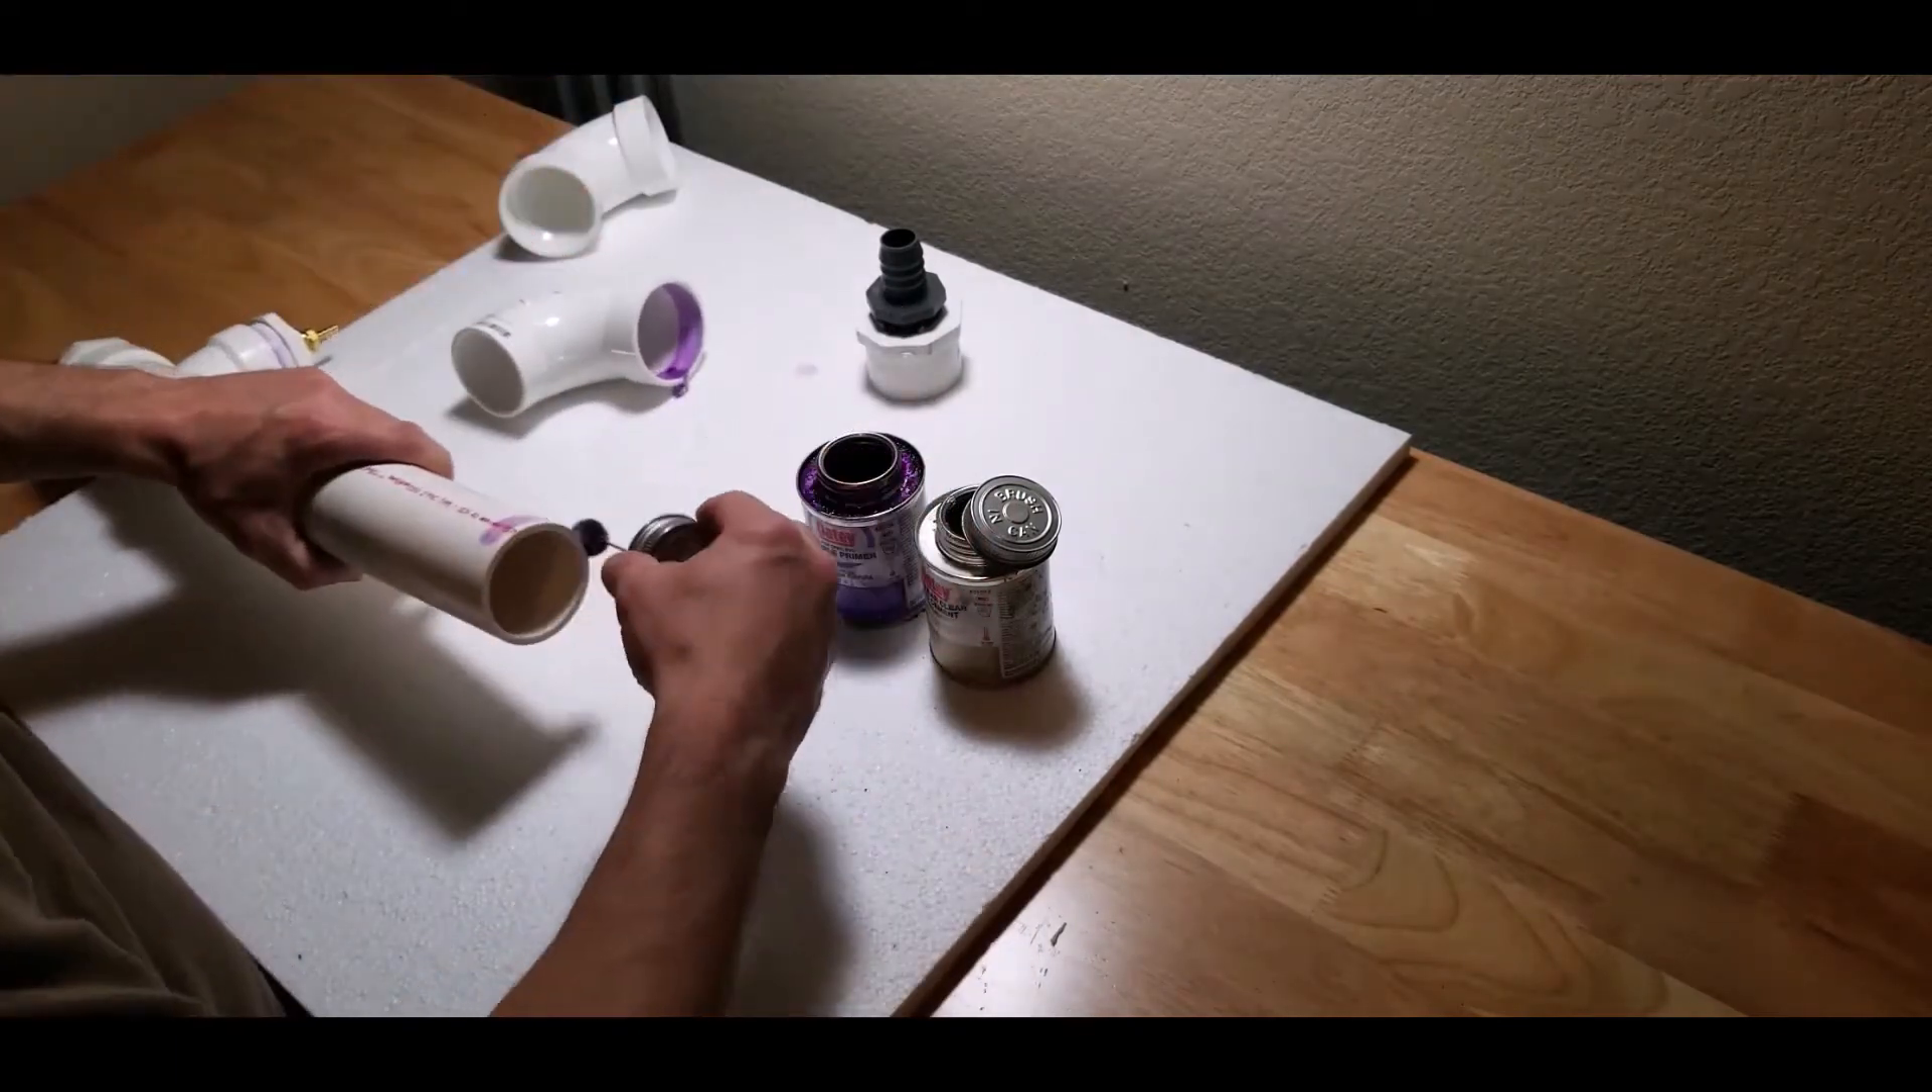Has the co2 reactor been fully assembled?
No.